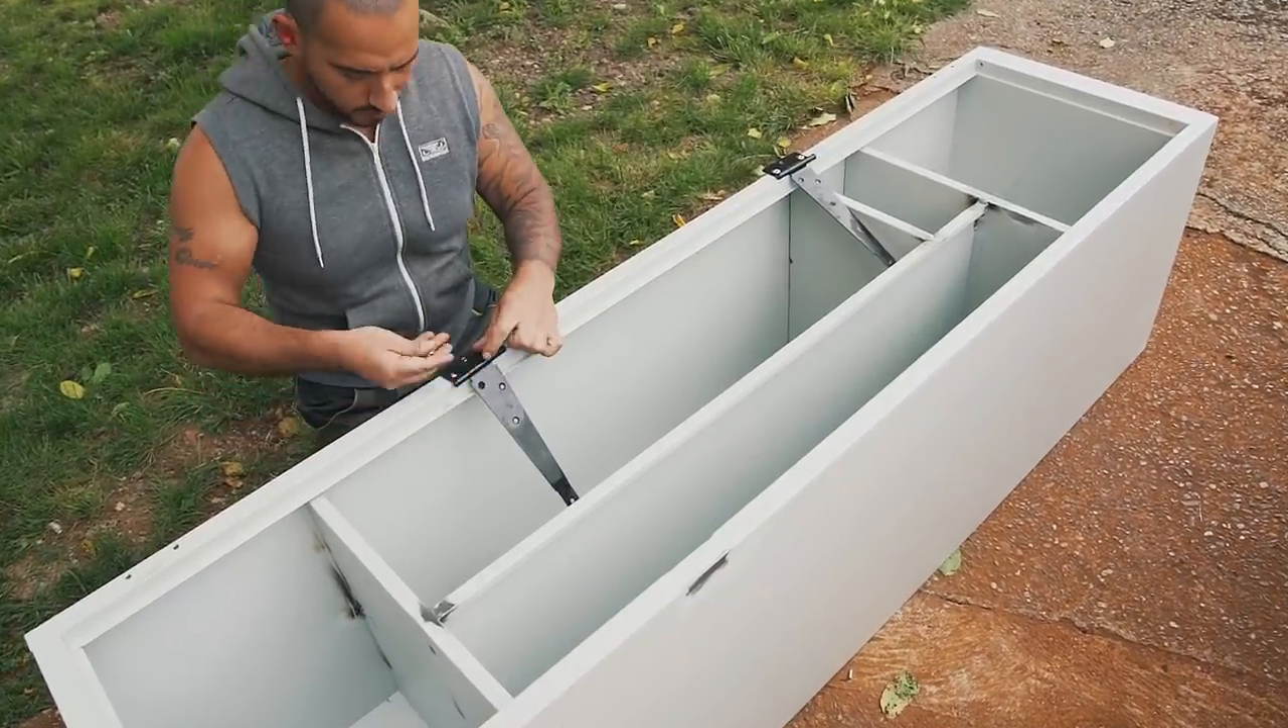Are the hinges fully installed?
No.